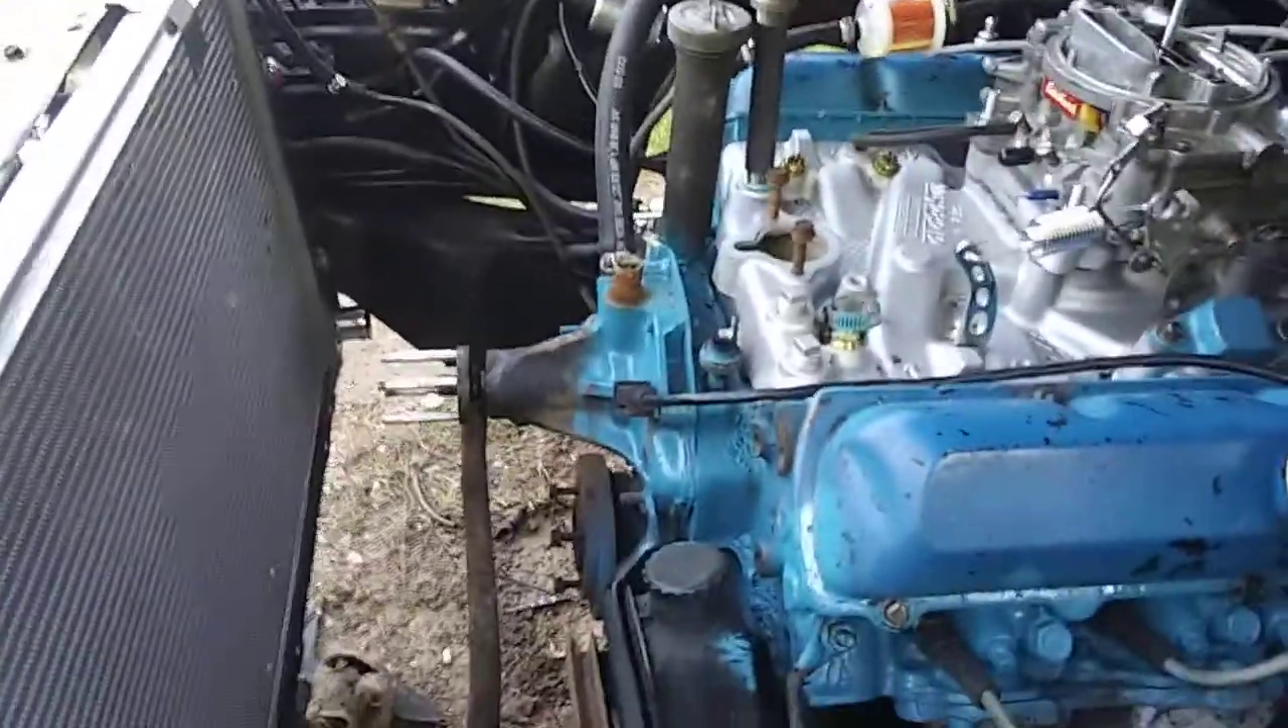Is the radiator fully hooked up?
No.